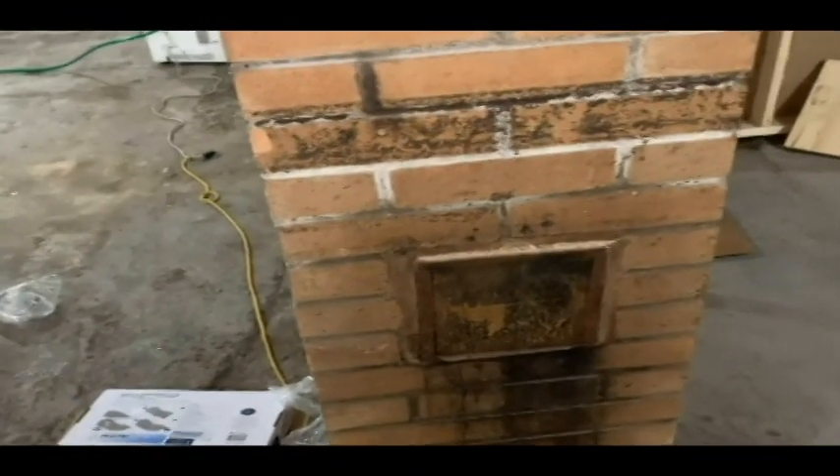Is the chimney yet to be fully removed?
Yes.